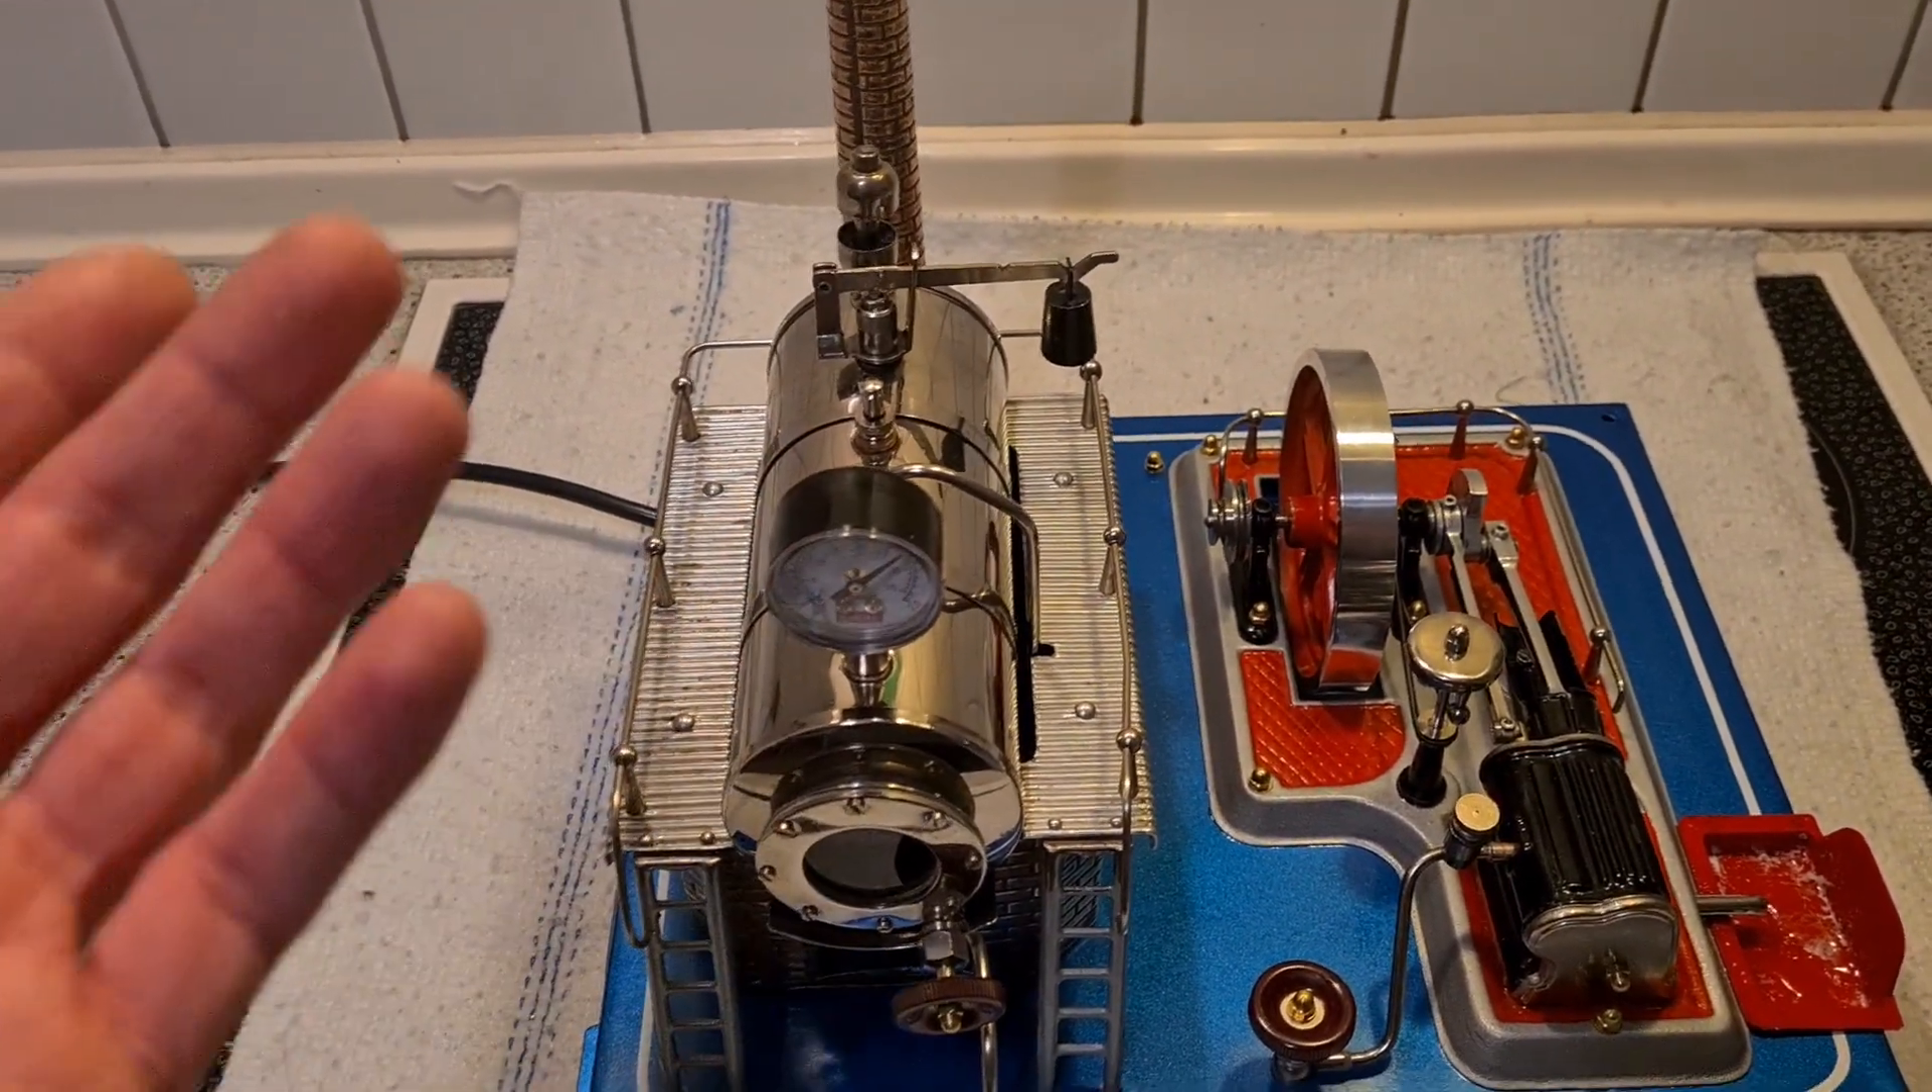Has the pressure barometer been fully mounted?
Yes.